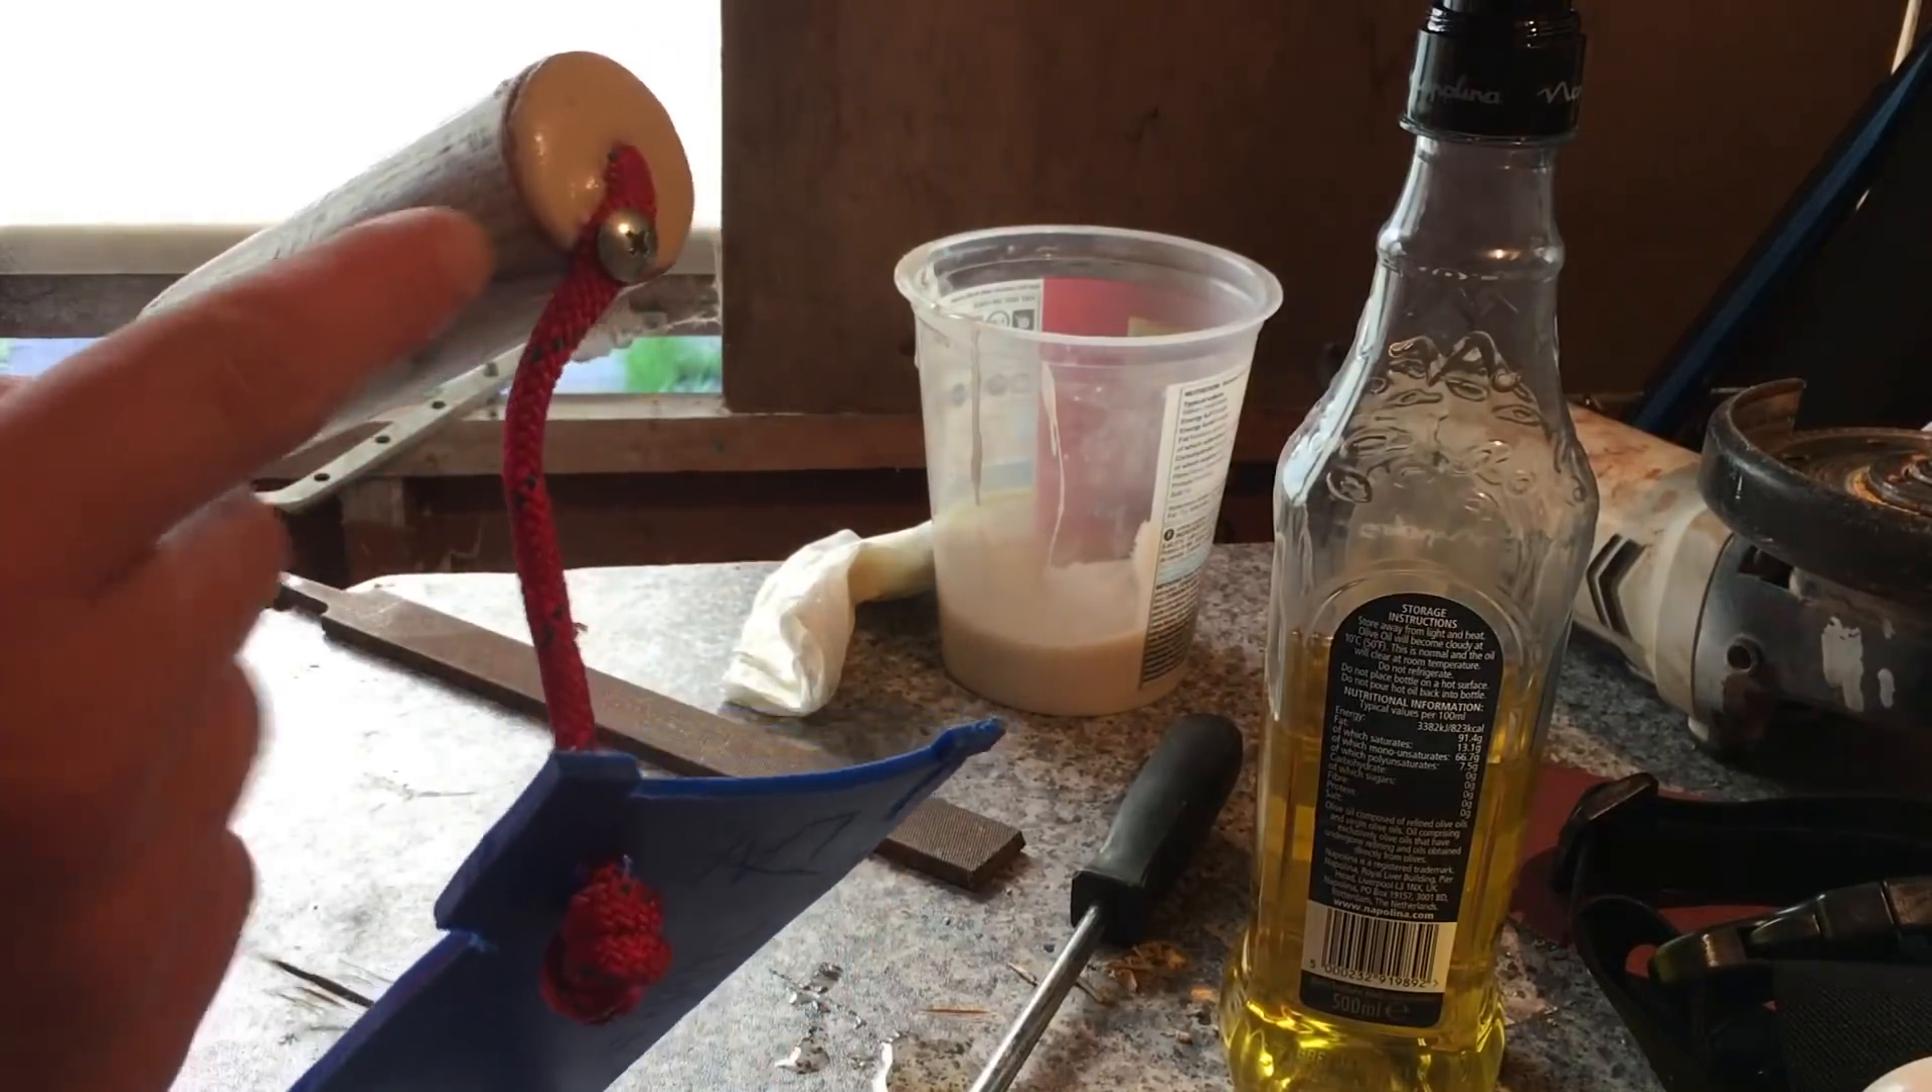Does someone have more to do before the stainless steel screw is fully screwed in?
No.